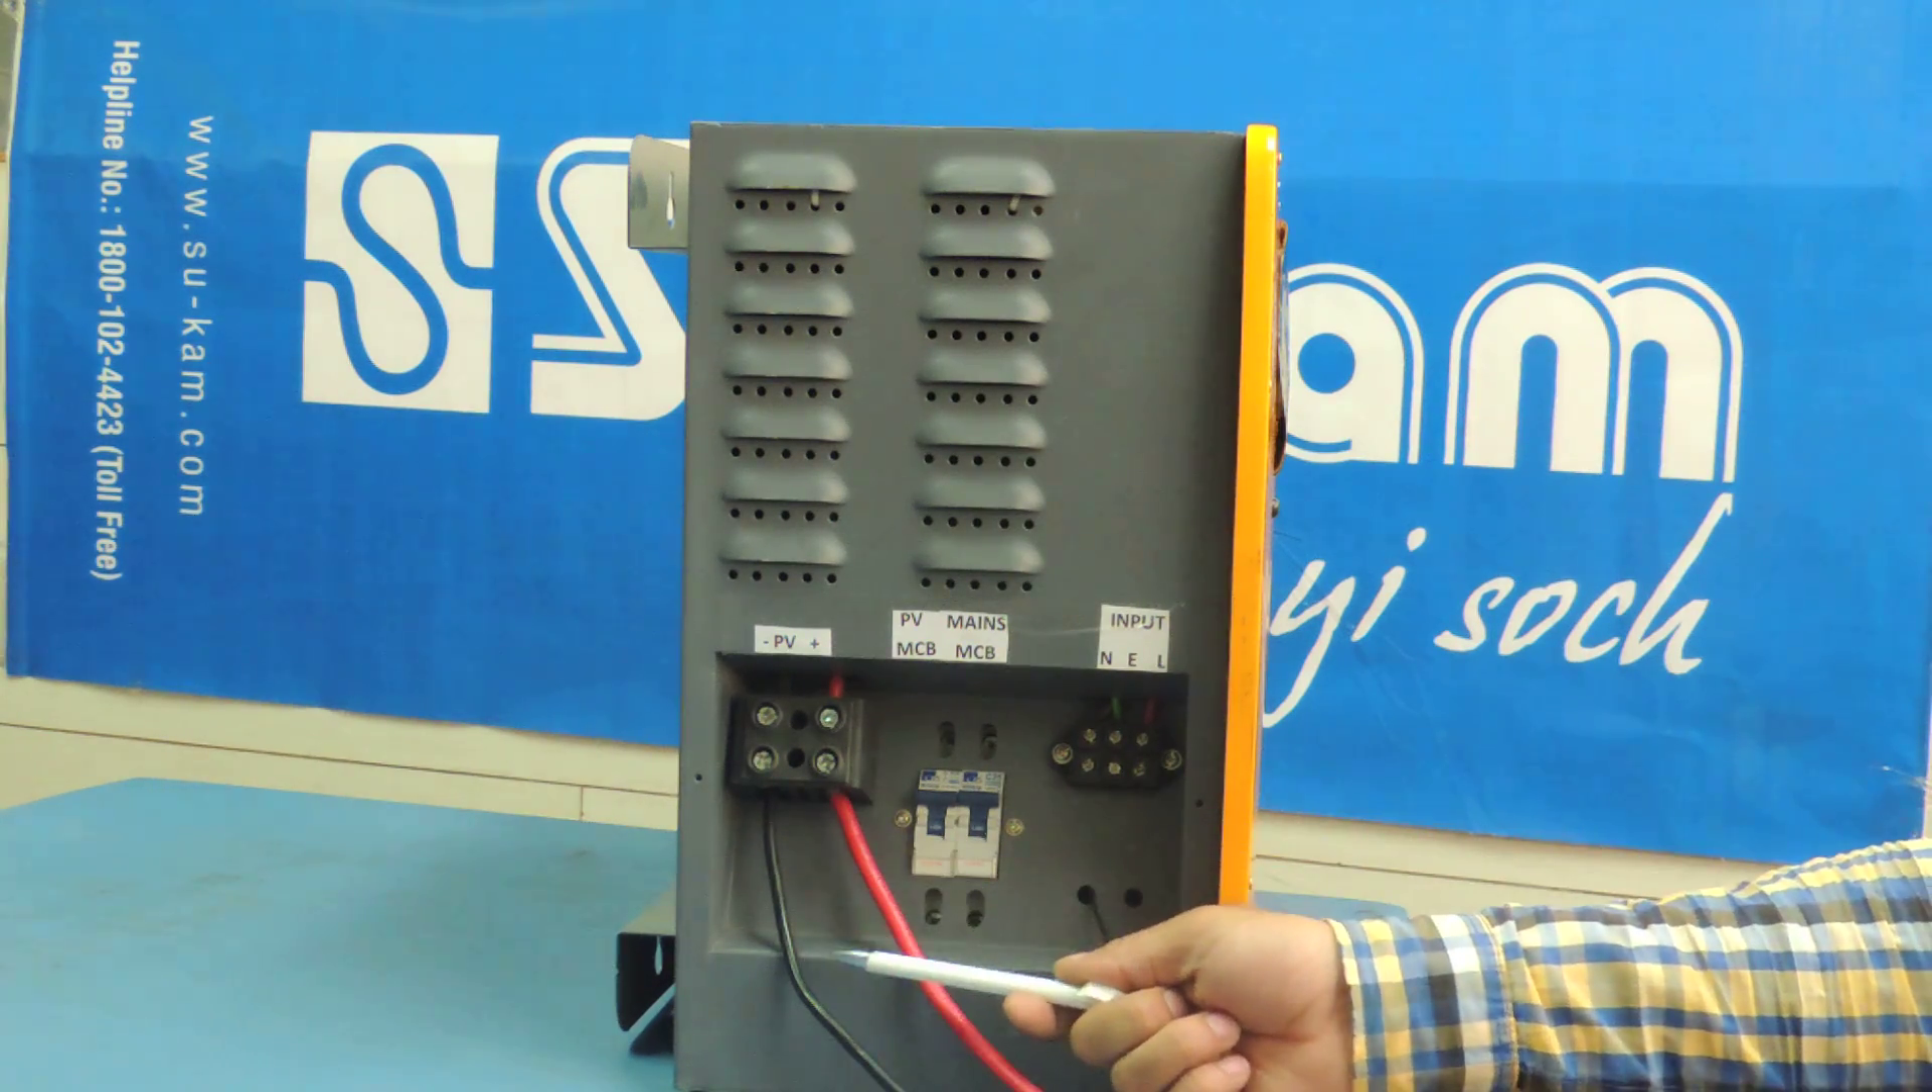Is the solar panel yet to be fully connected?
No.